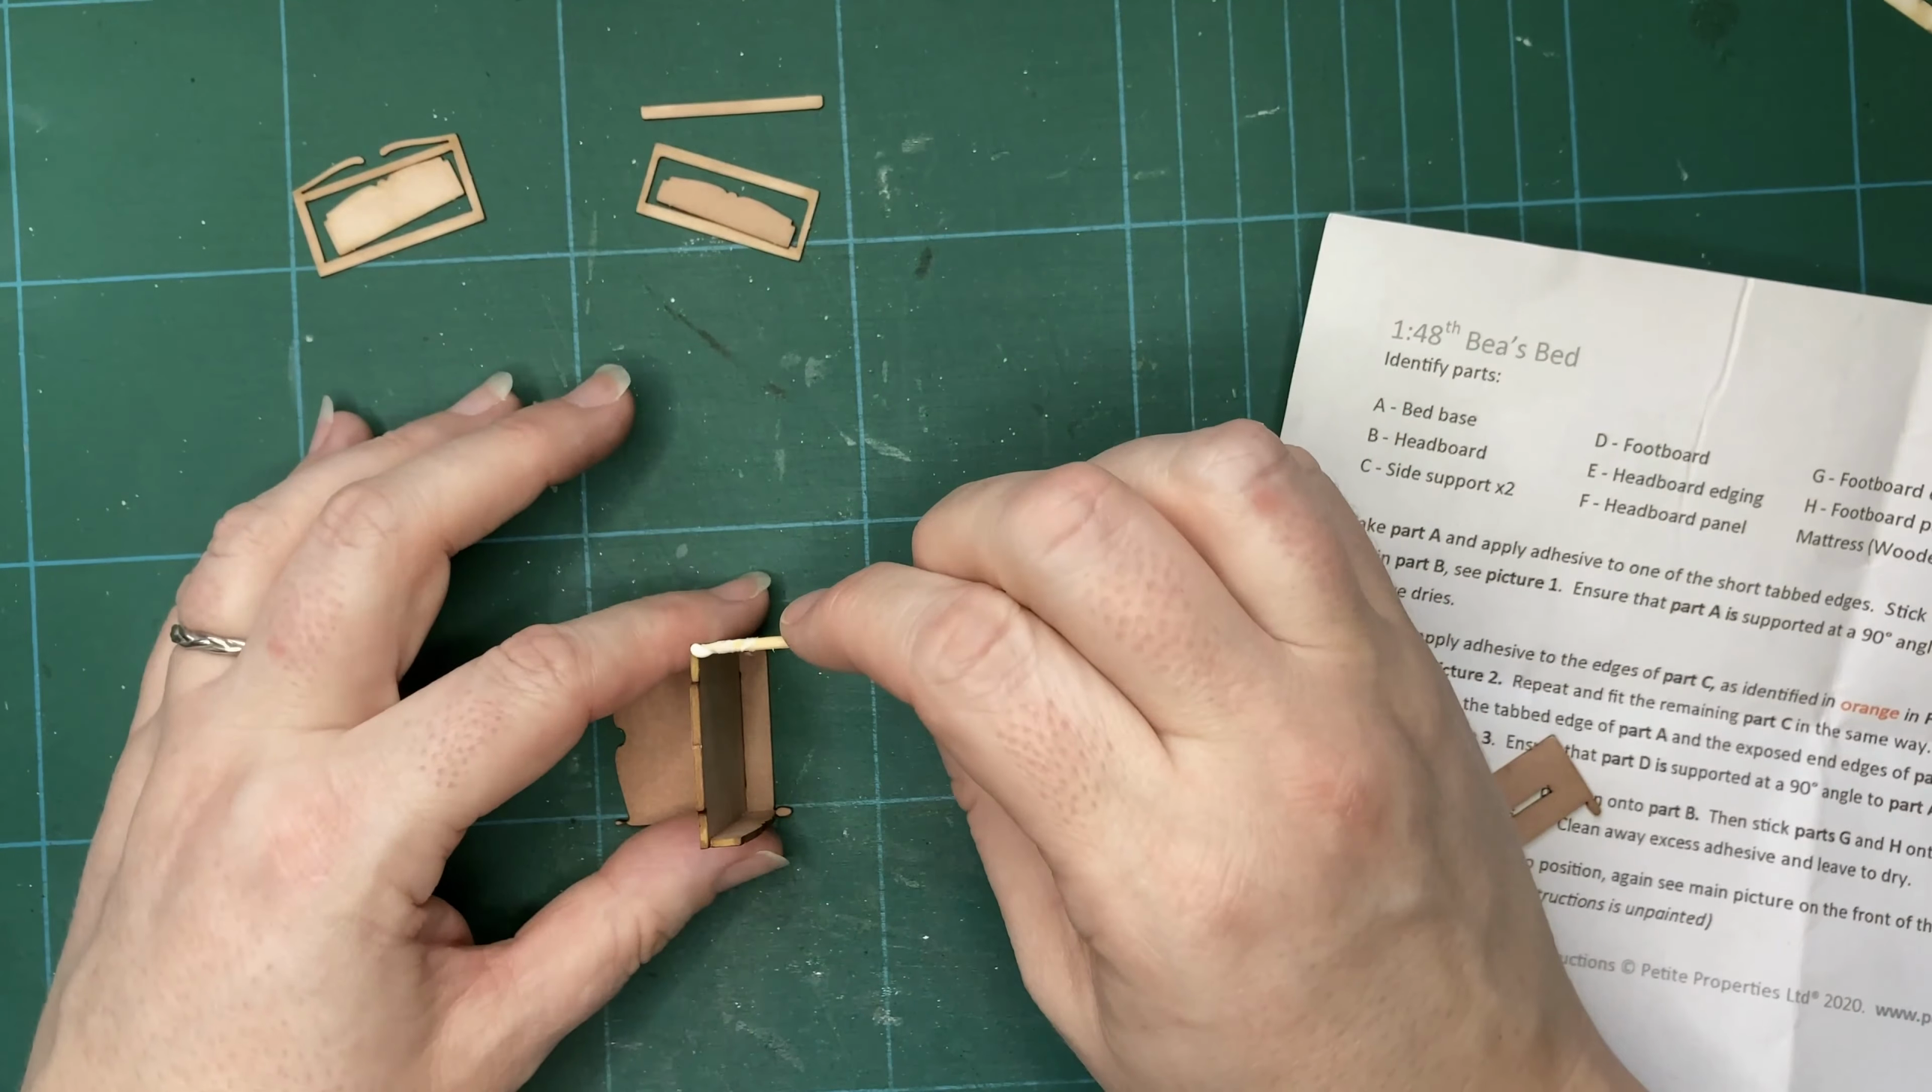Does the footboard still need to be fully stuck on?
Yes.